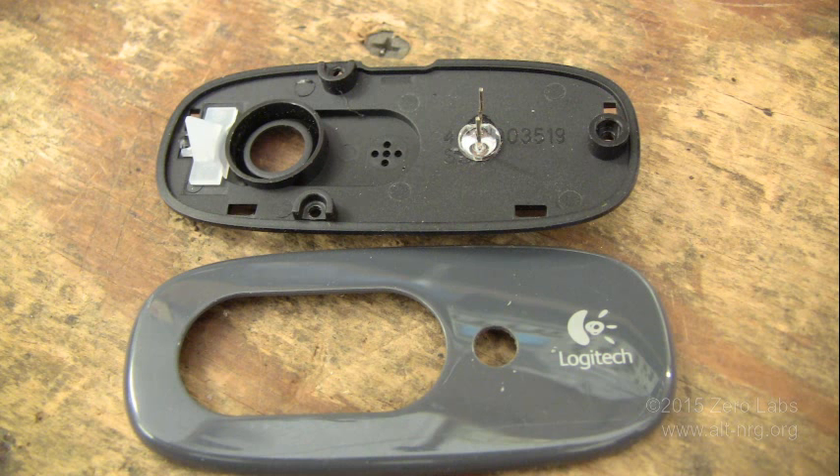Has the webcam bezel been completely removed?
Yes.